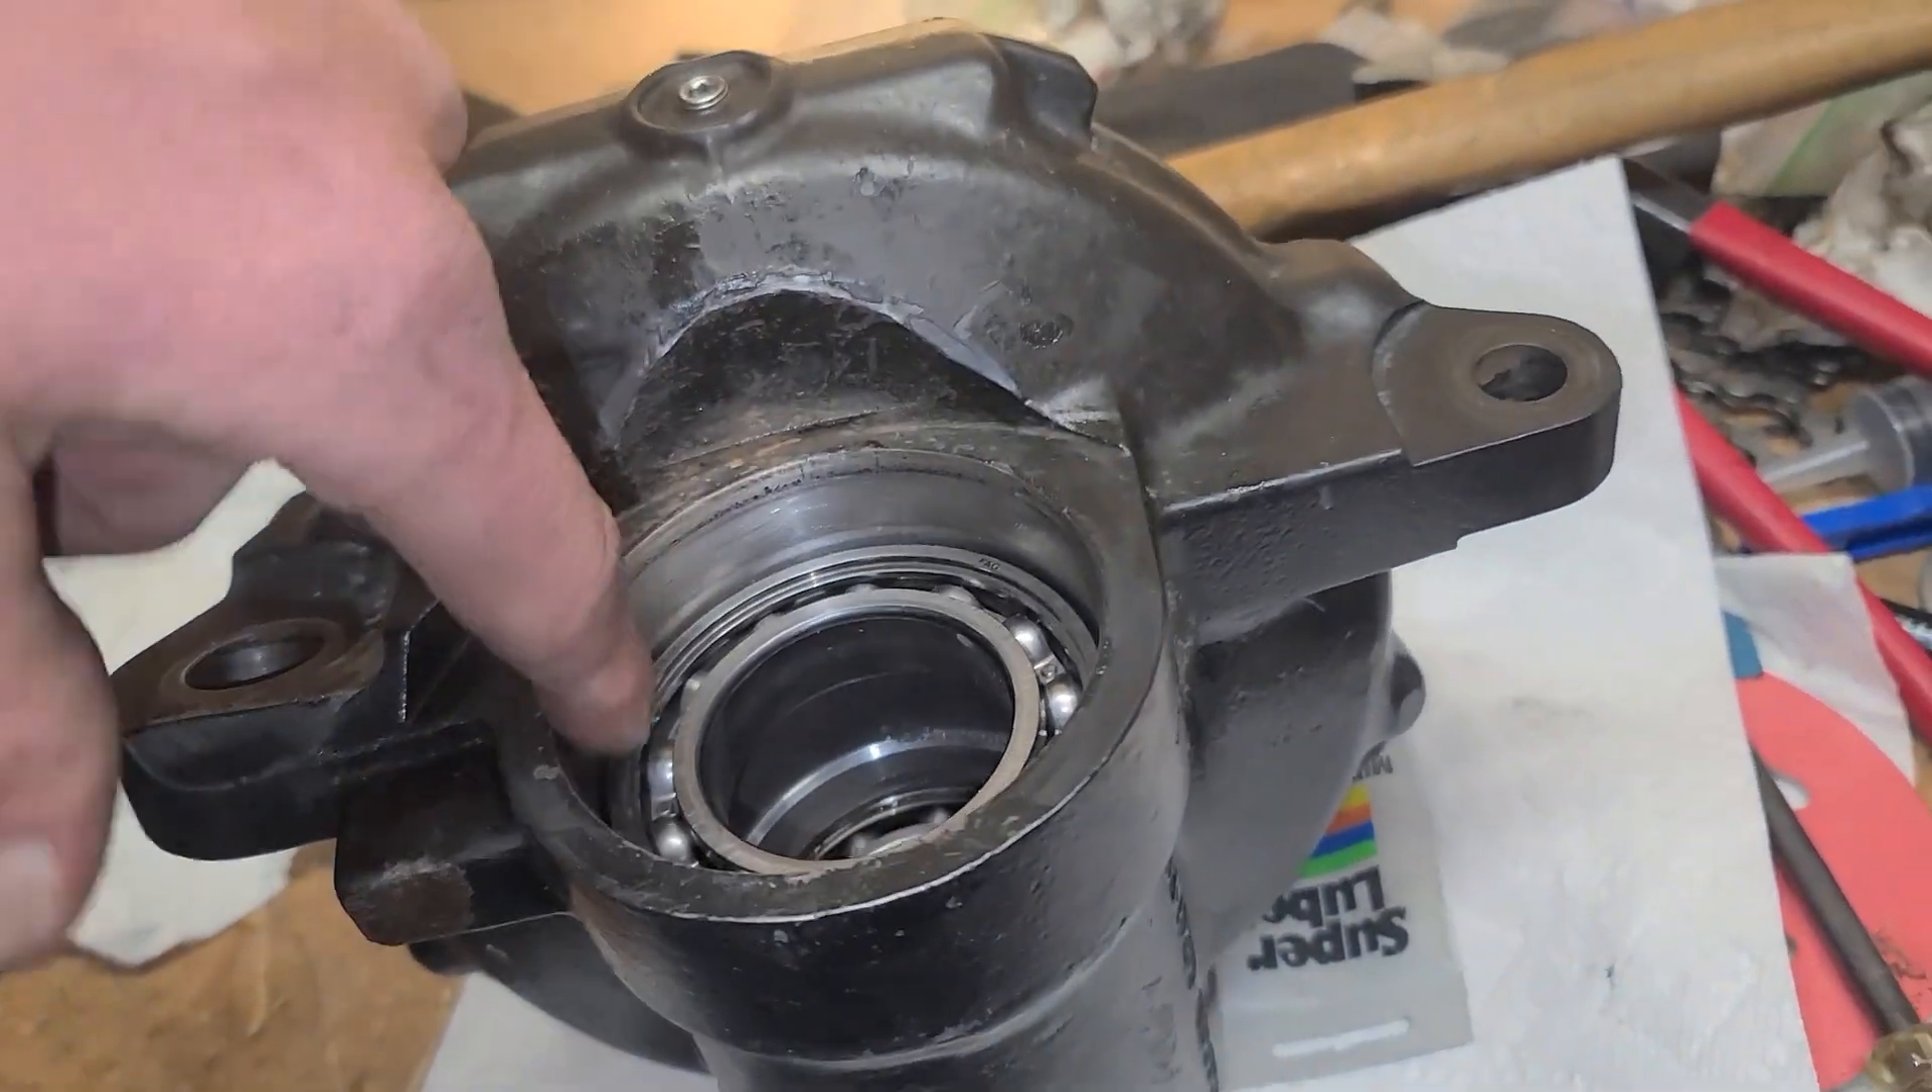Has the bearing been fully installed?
Yes.